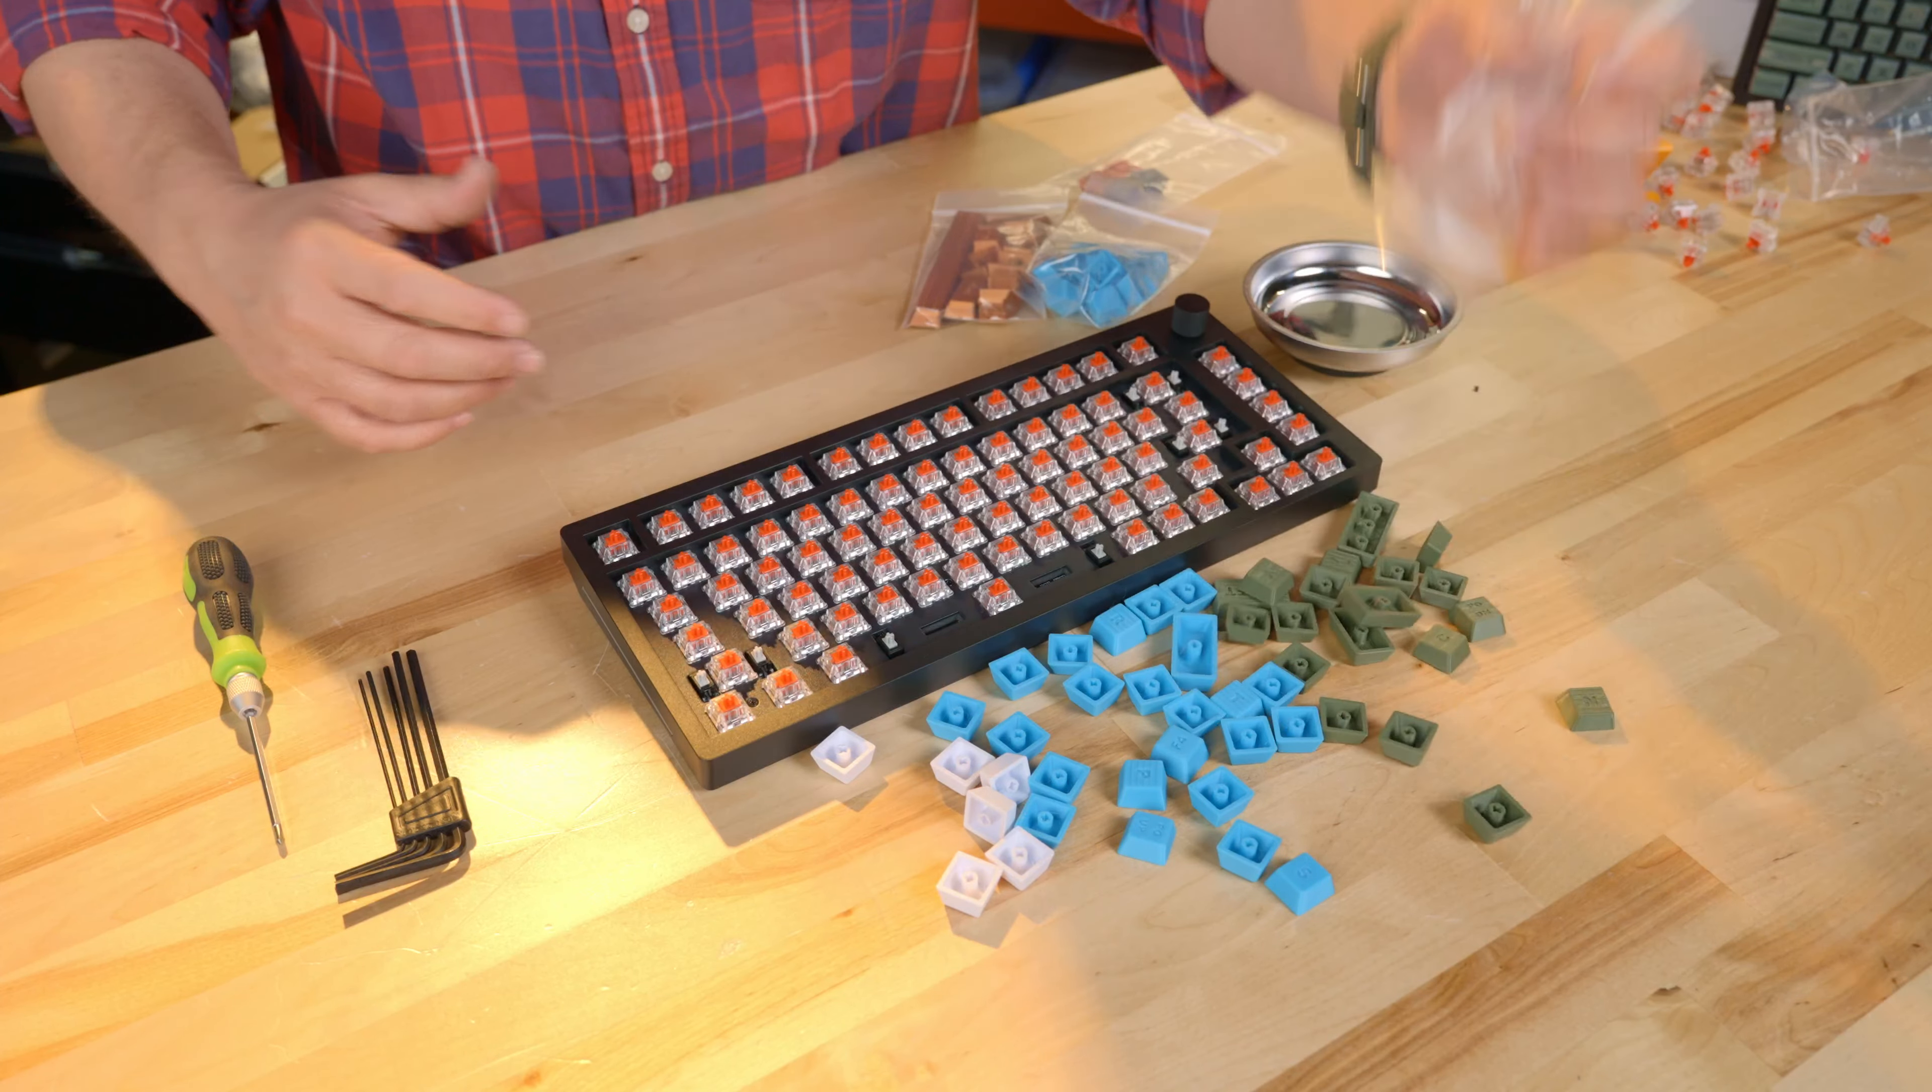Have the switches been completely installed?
Yes.